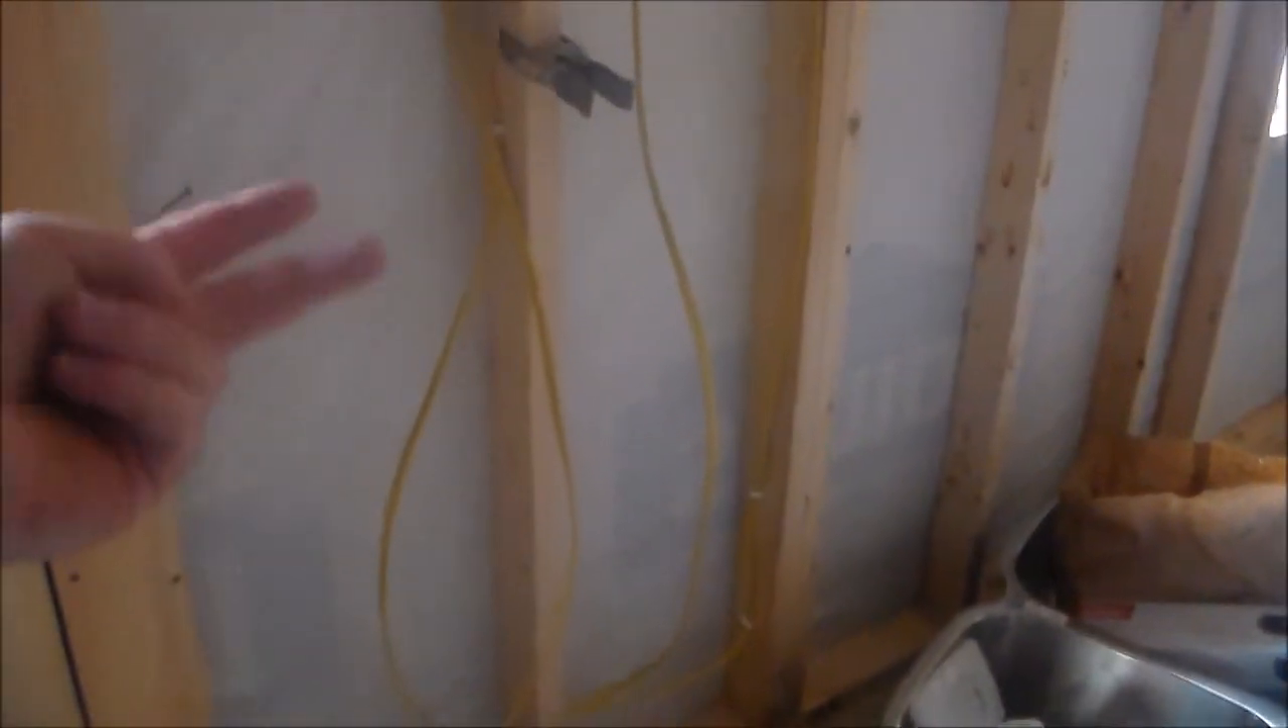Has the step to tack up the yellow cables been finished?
No.